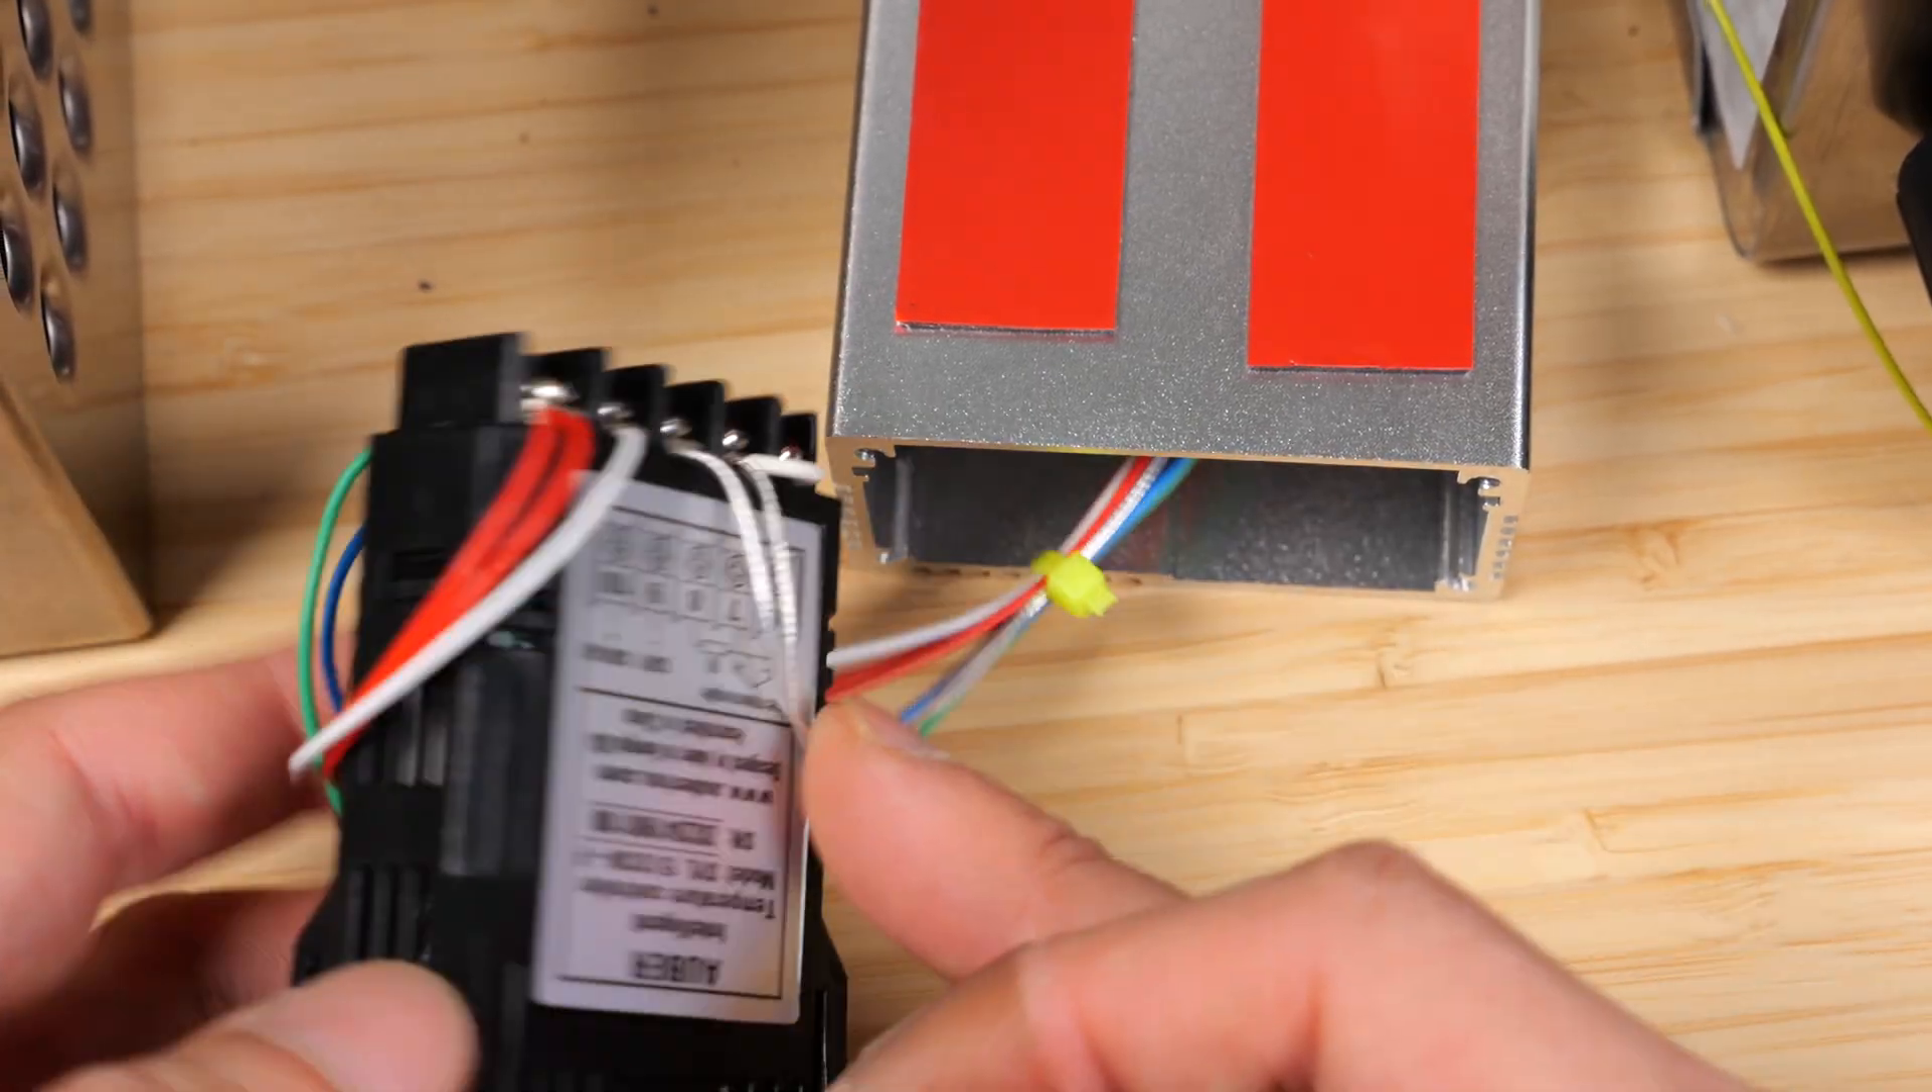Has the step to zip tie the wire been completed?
Yes.